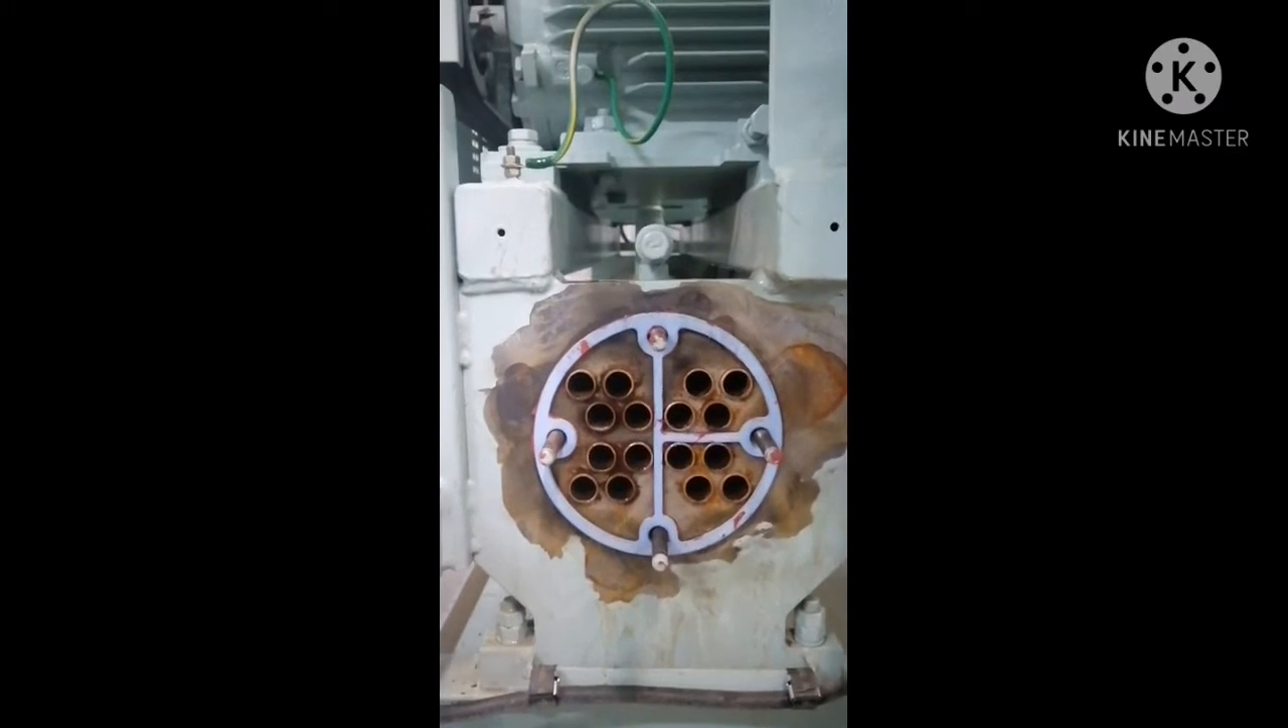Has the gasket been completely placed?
Yes.